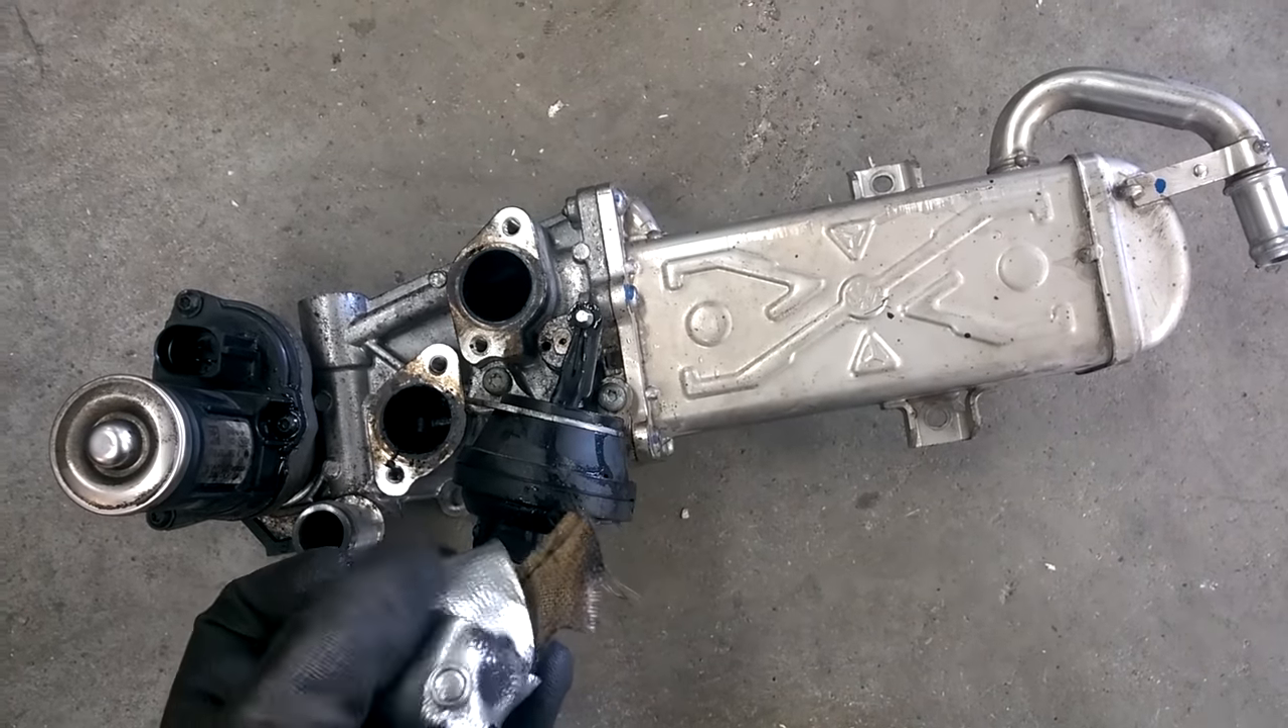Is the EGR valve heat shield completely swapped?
No.